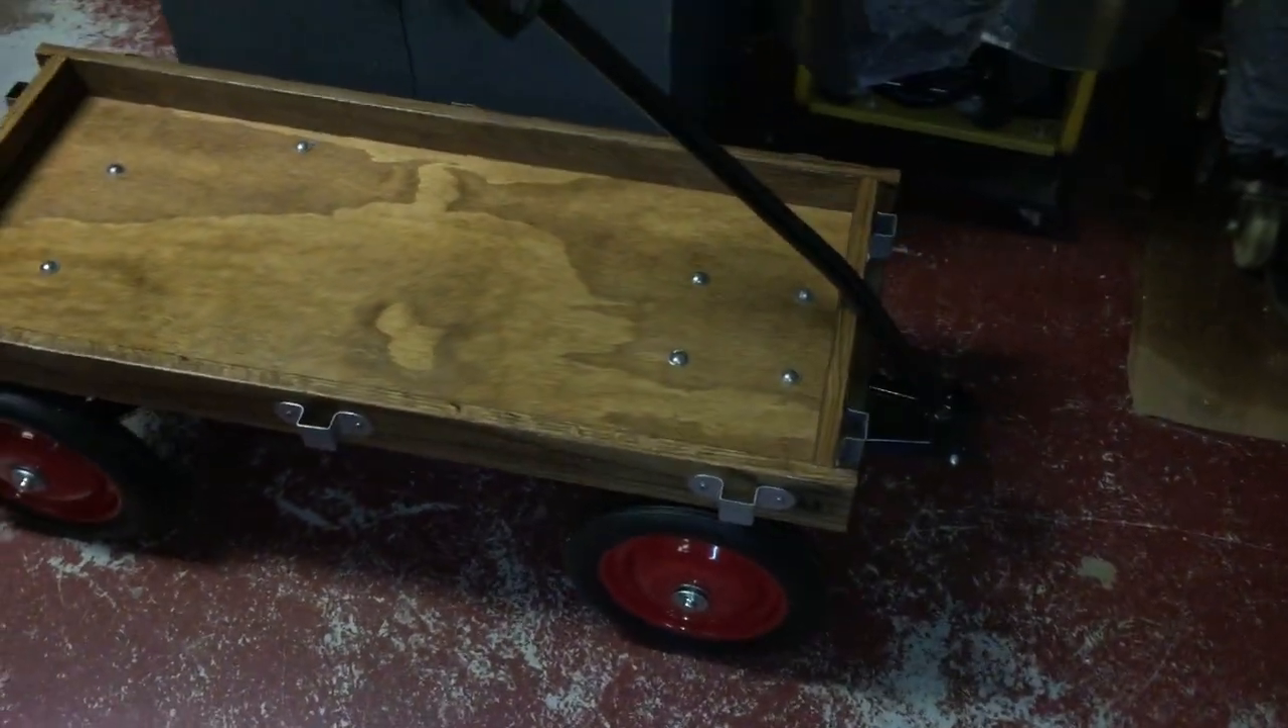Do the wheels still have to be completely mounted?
No.